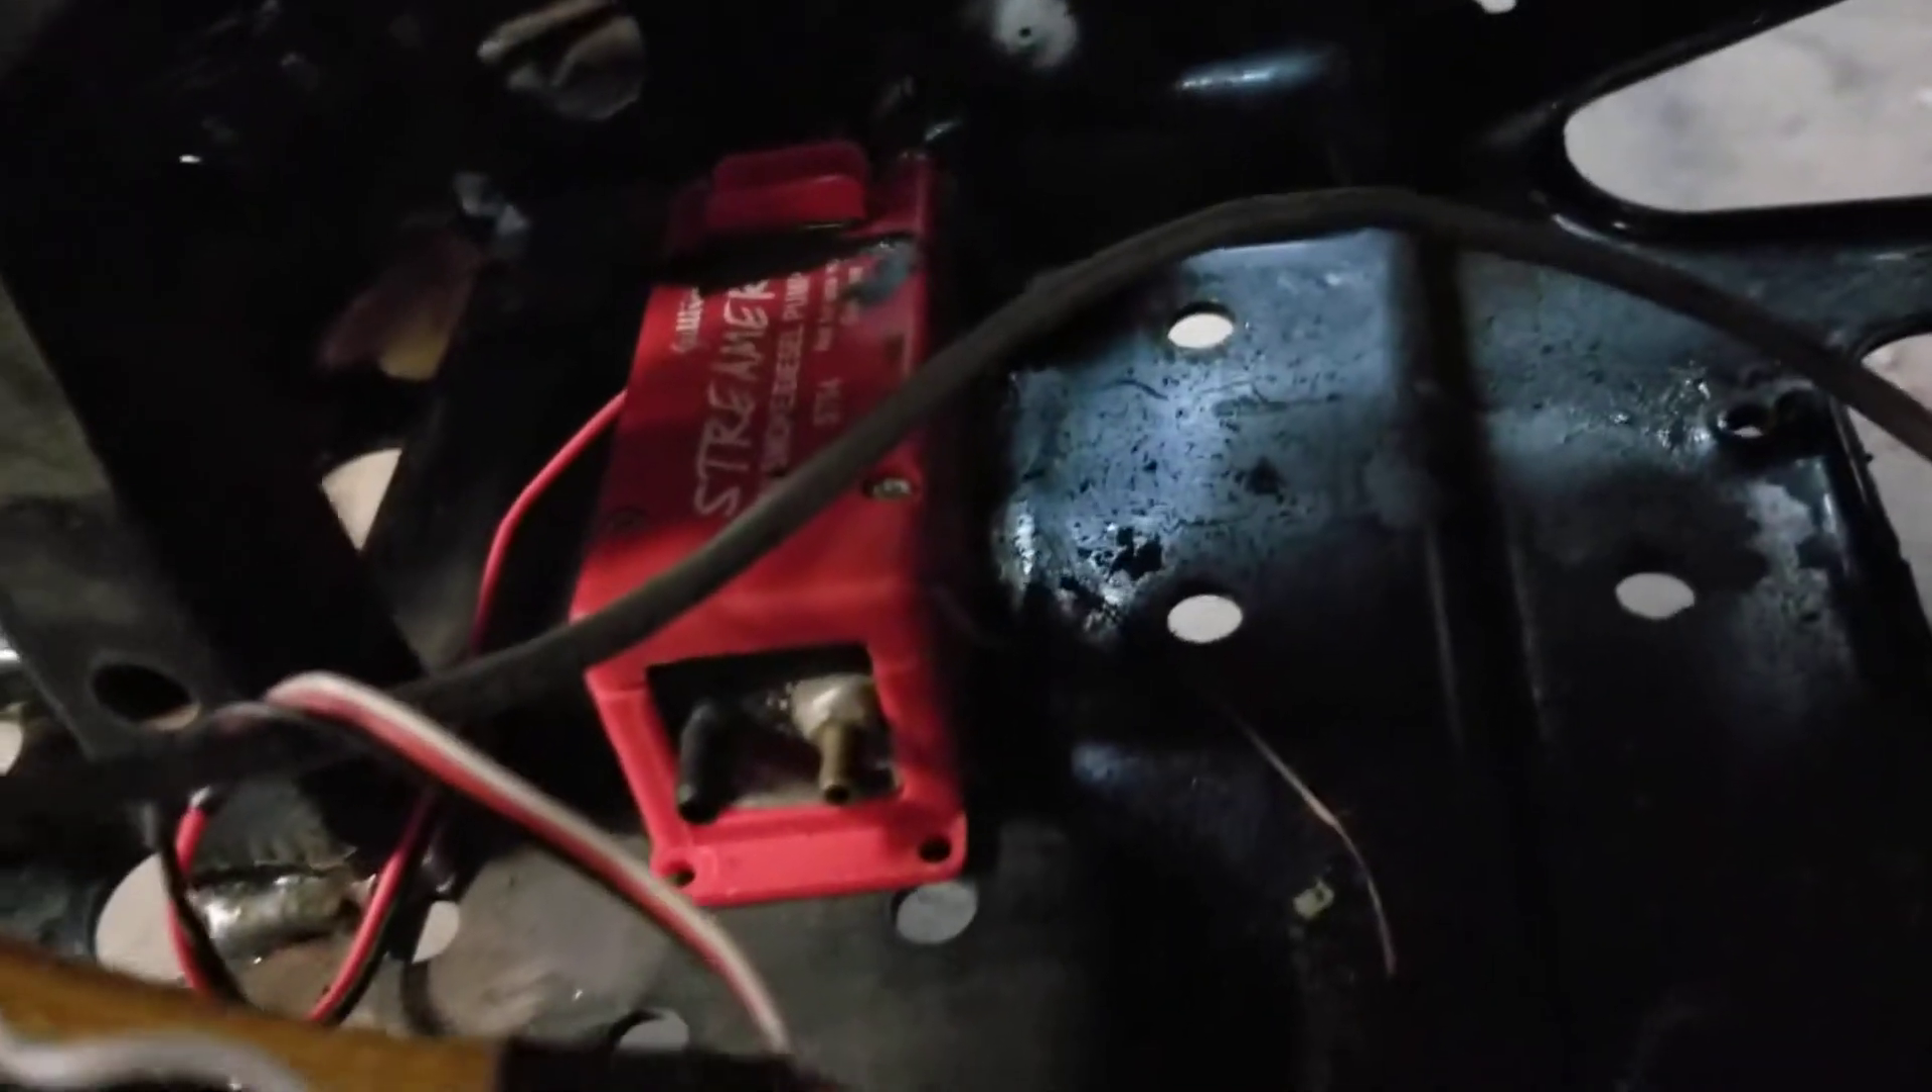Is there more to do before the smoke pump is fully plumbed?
Yes.